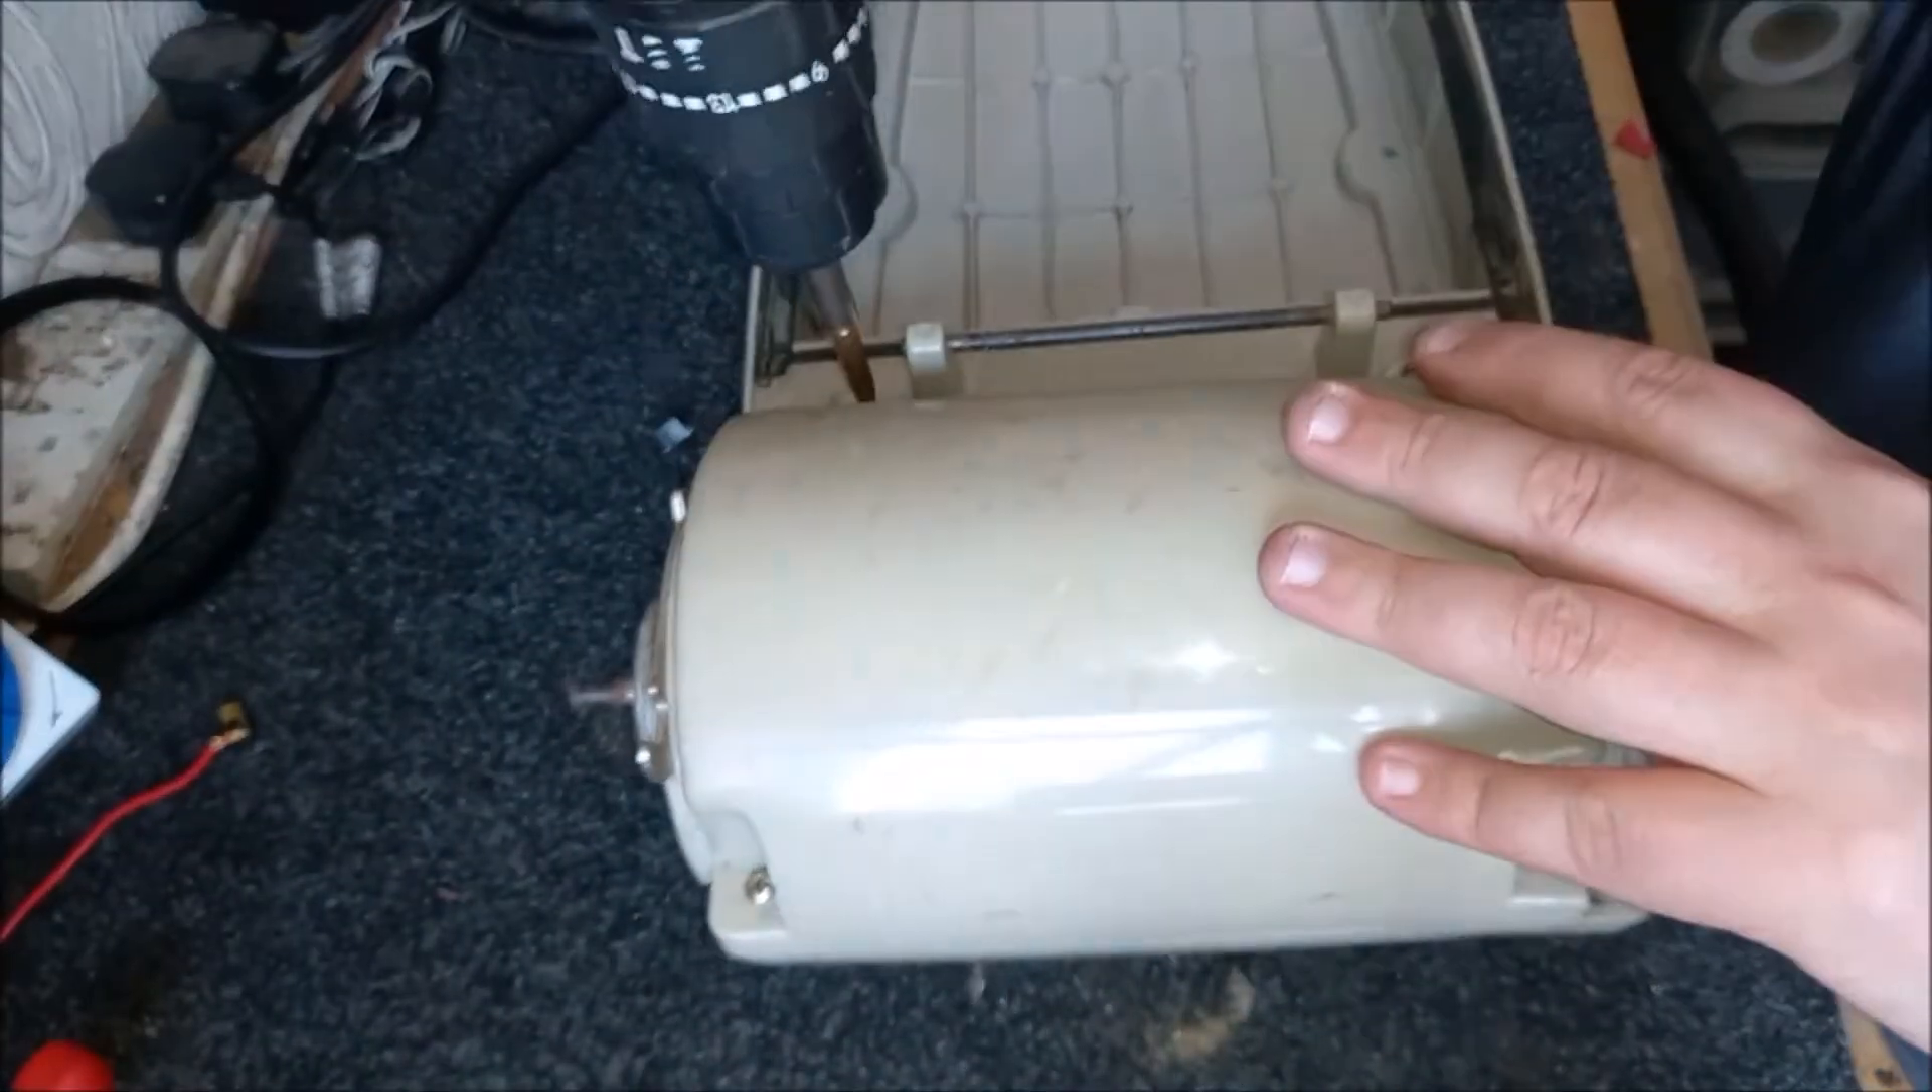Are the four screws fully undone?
No.